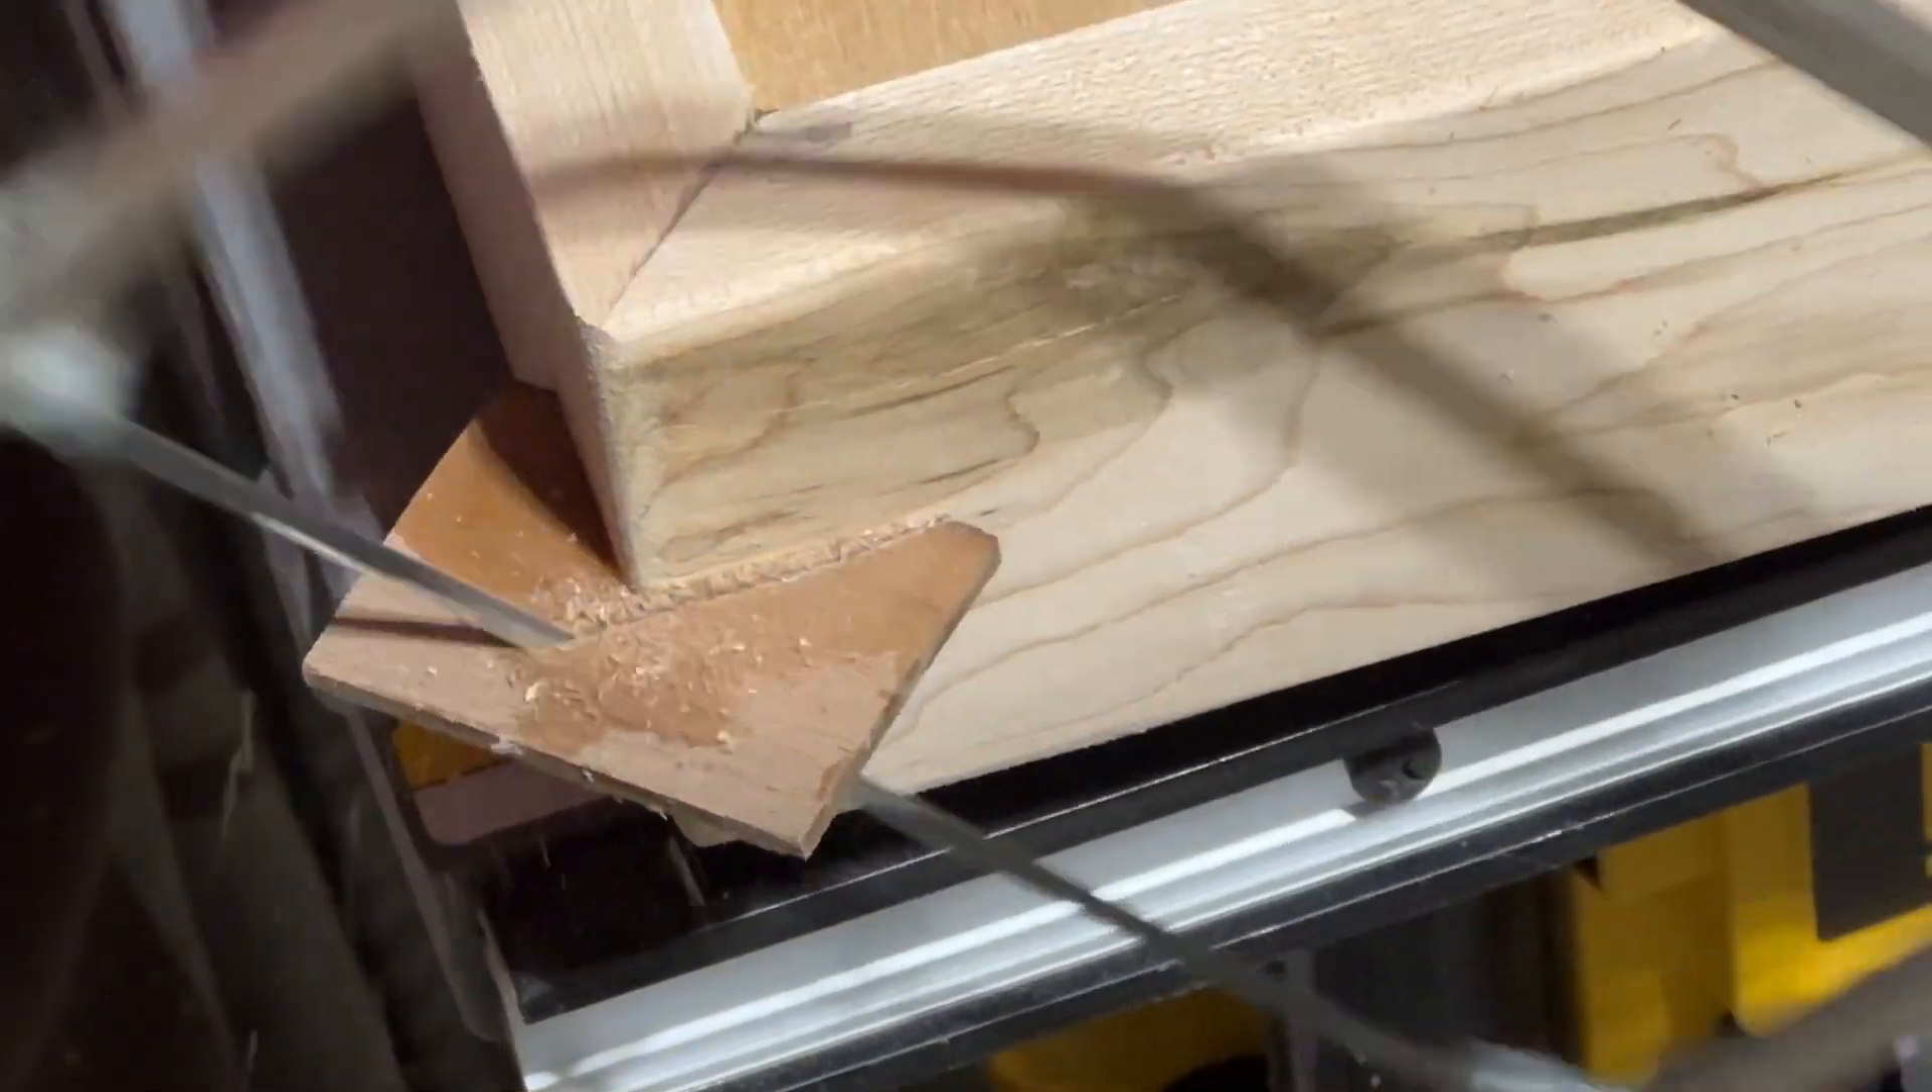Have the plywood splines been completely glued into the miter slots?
Yes.